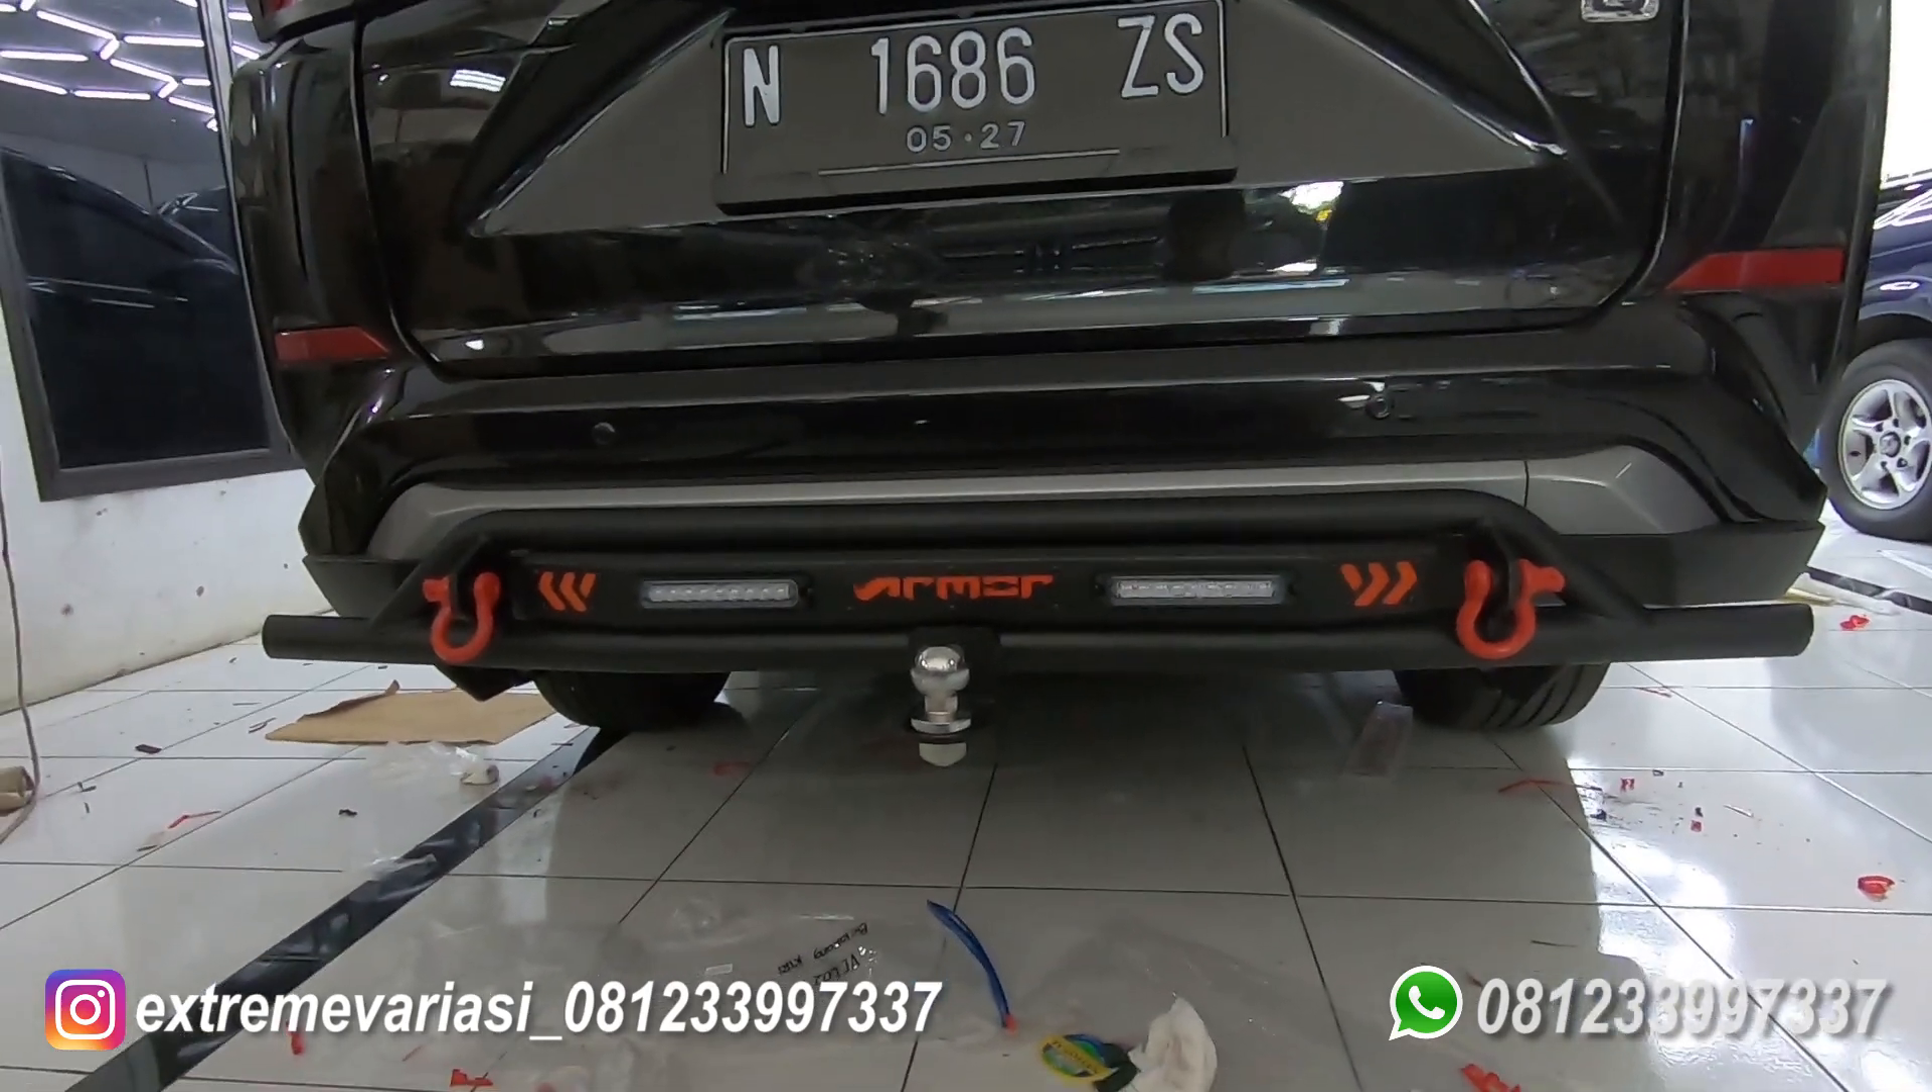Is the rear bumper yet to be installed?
No.